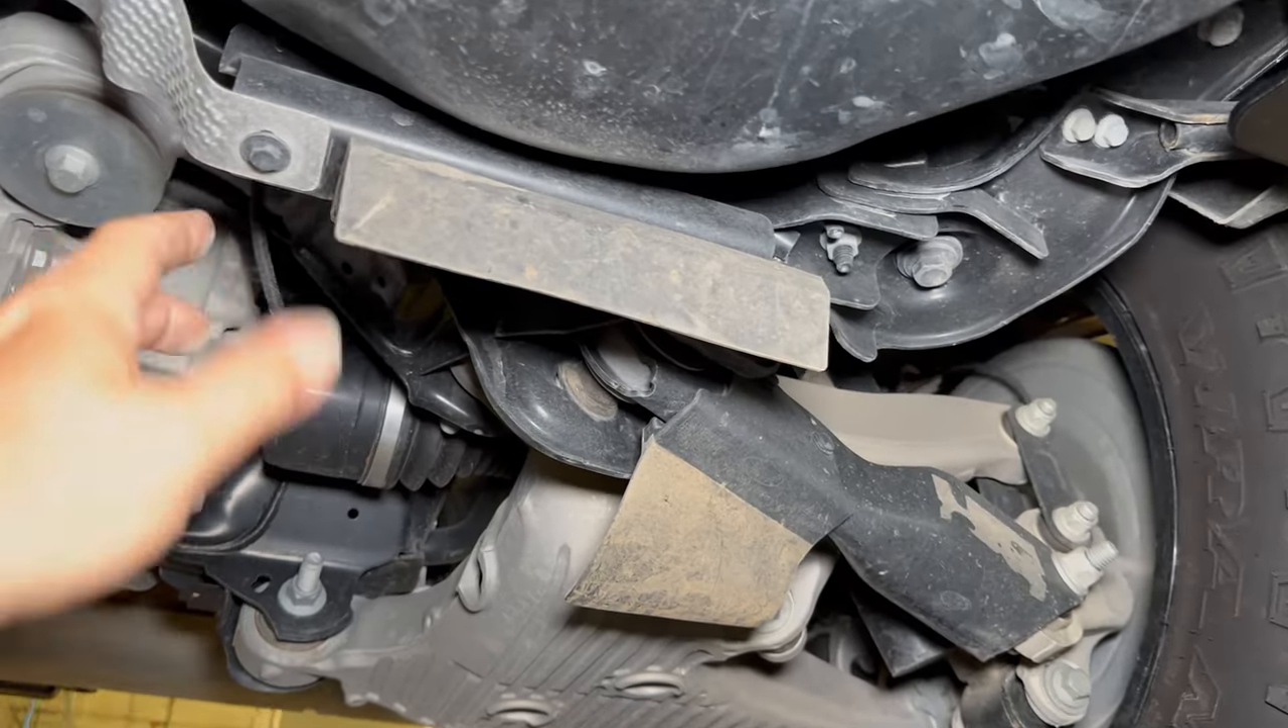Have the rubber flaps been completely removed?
No.